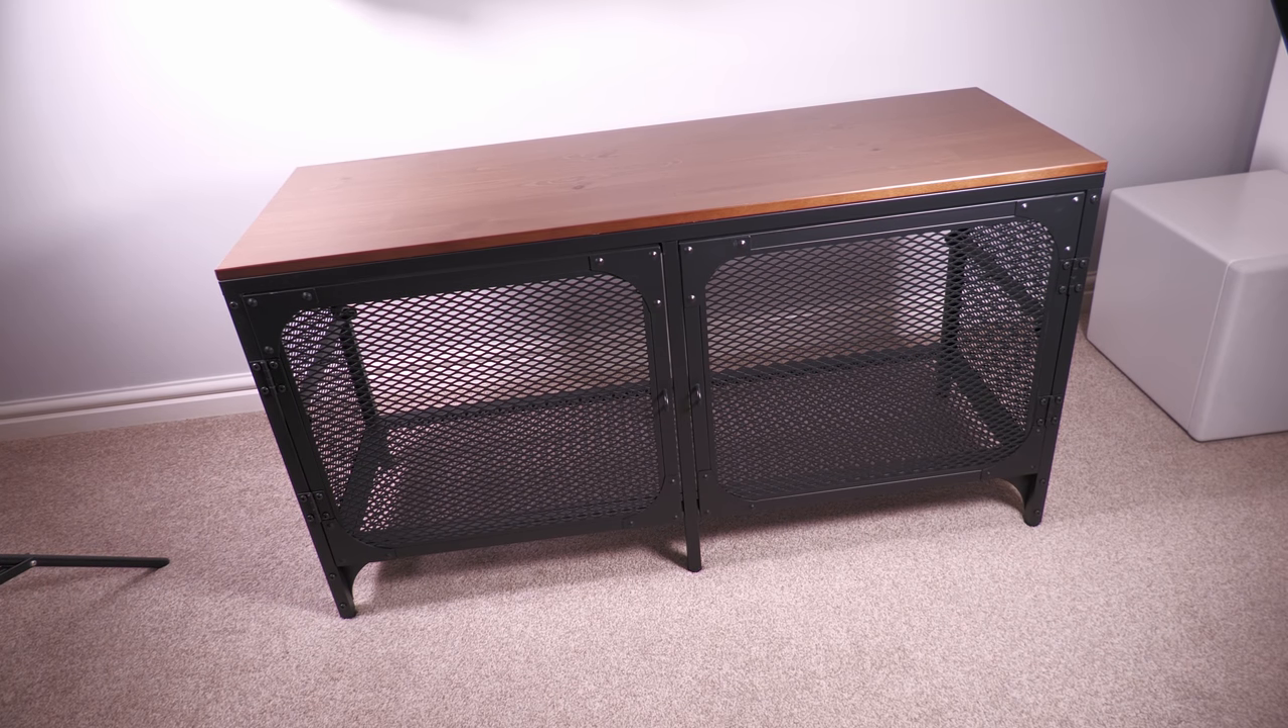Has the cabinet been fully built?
Yes.